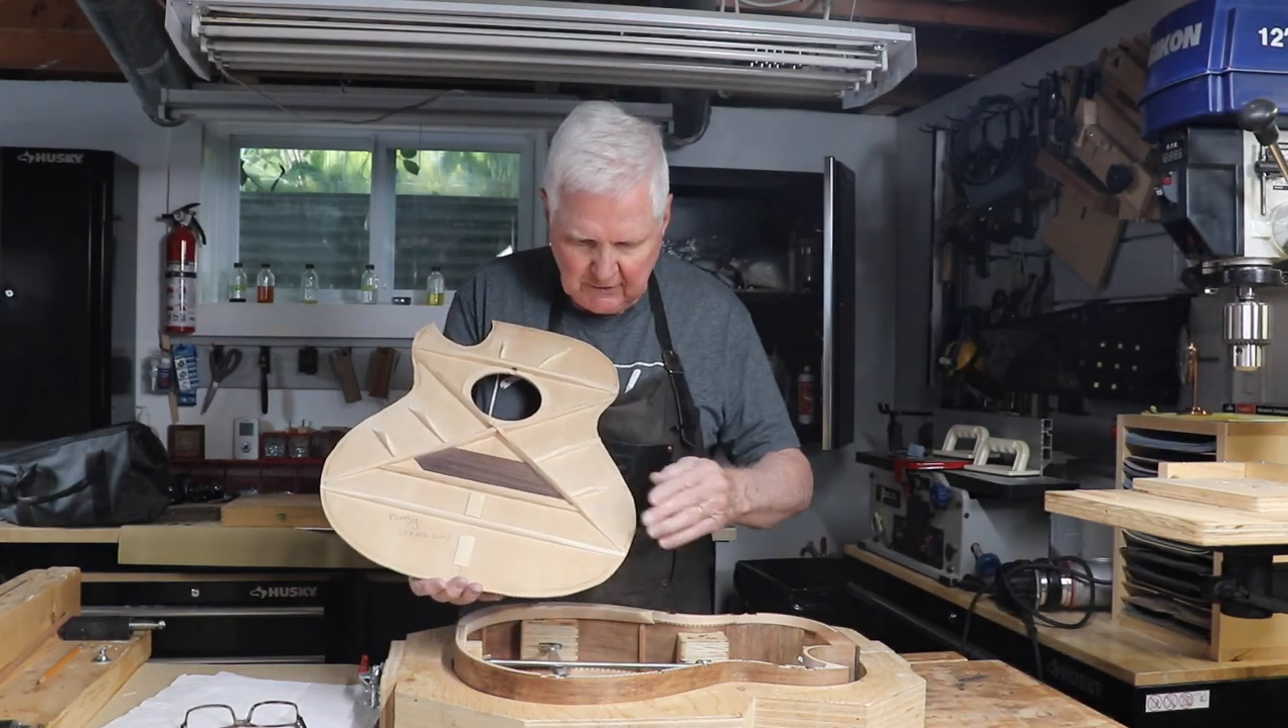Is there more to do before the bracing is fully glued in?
No.